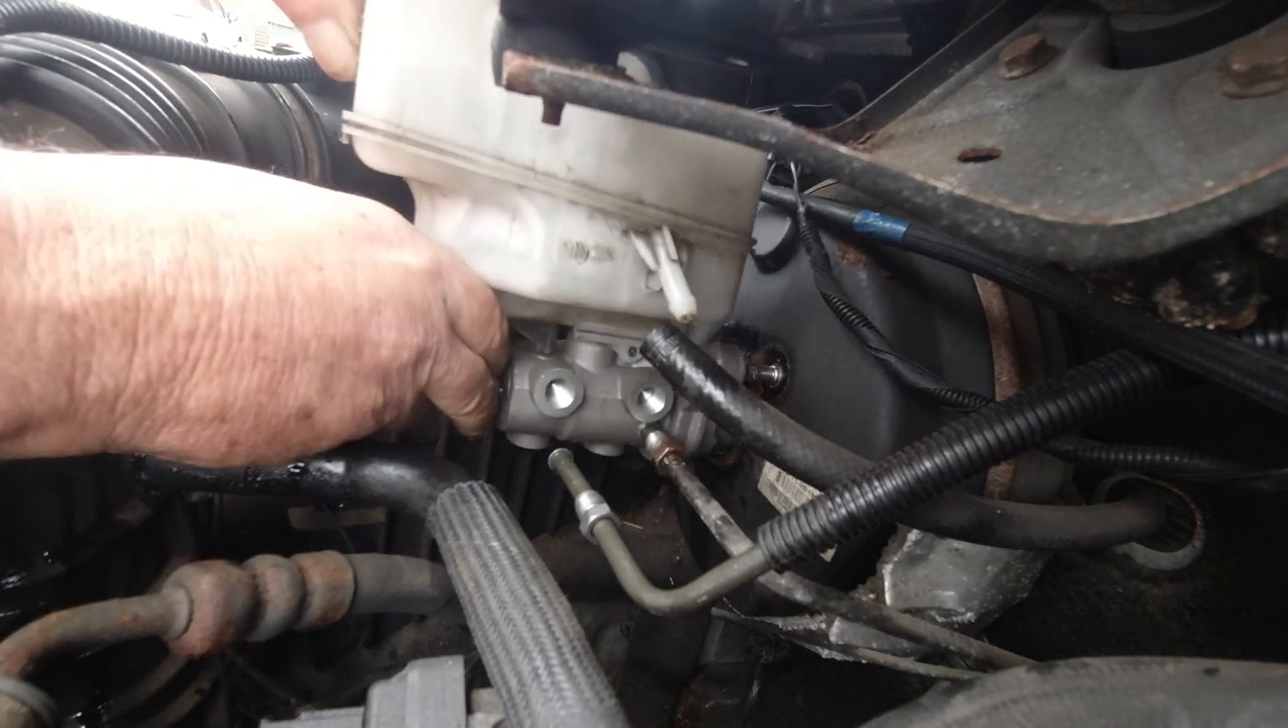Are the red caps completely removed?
Yes.